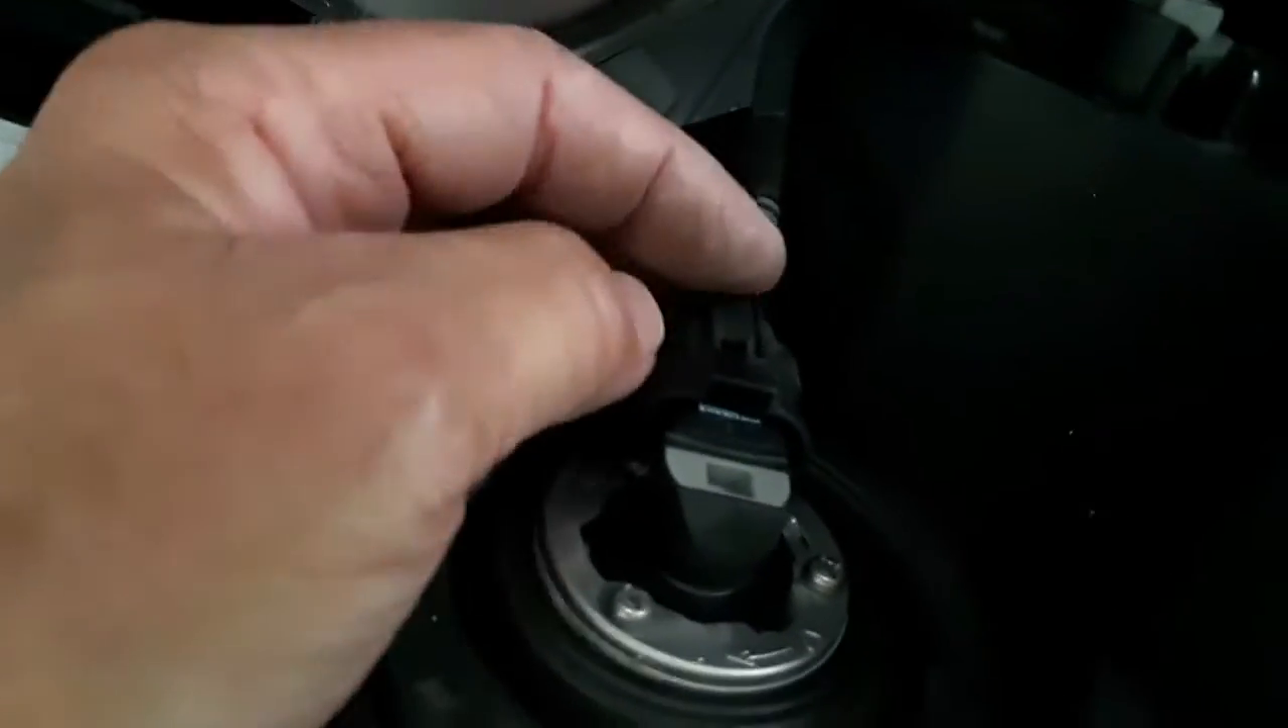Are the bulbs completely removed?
No.